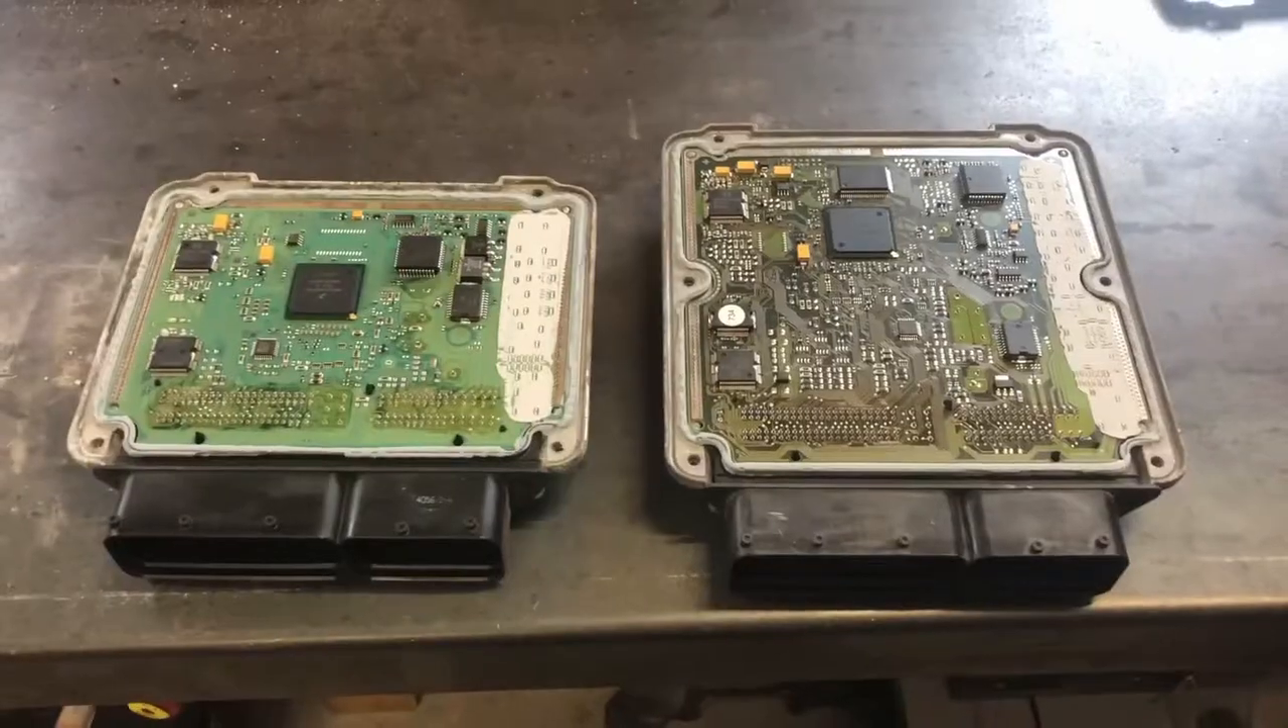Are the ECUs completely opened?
Yes.